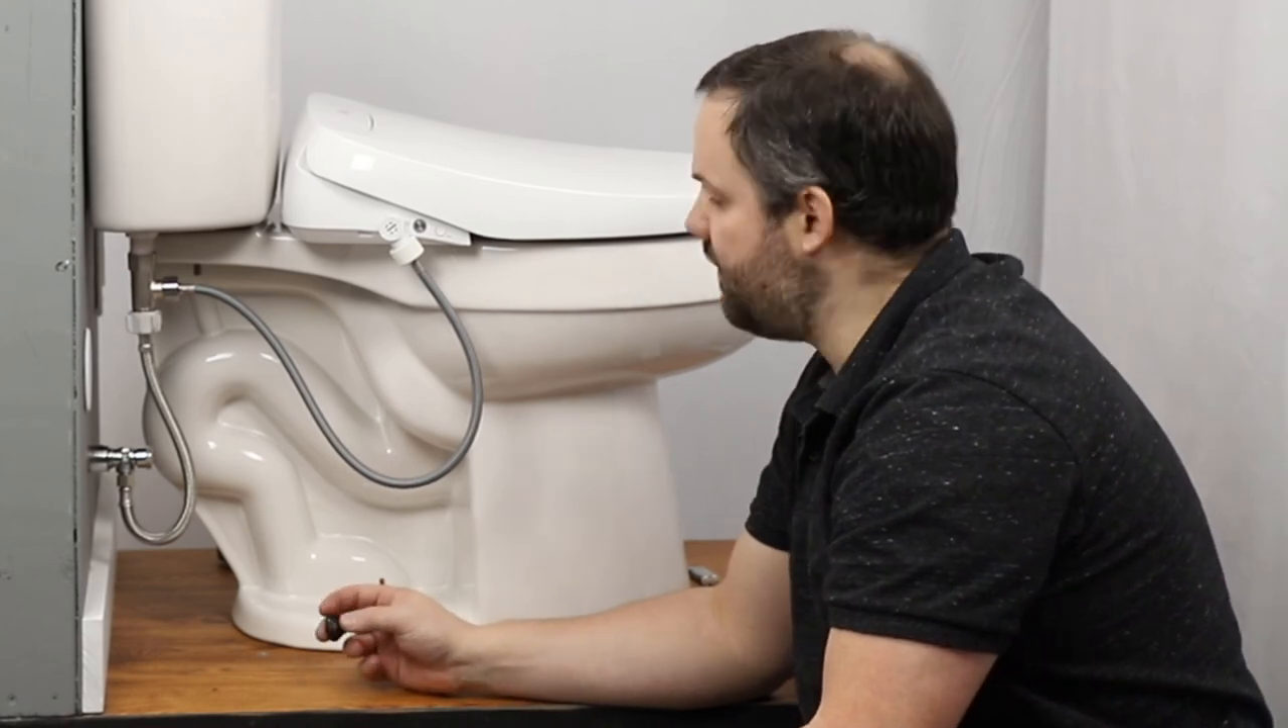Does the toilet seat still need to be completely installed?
No.